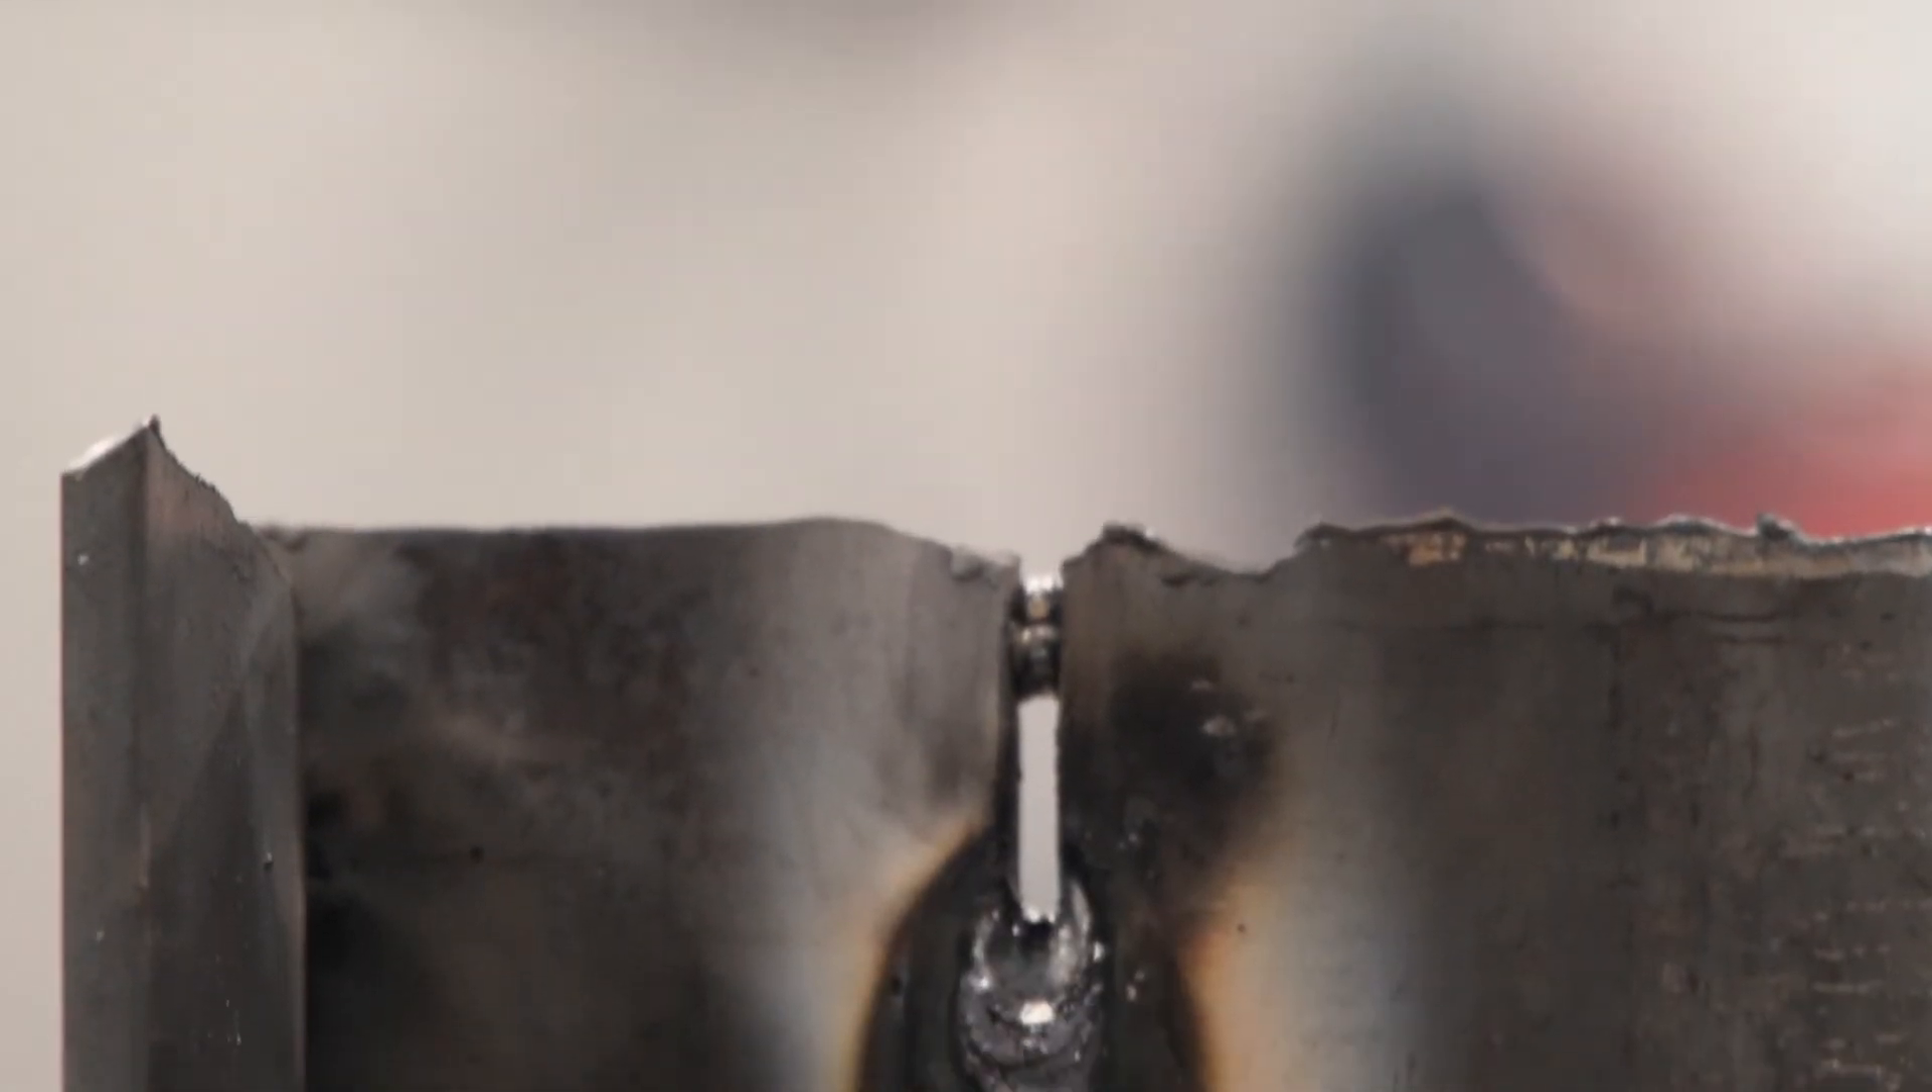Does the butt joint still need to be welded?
Yes.